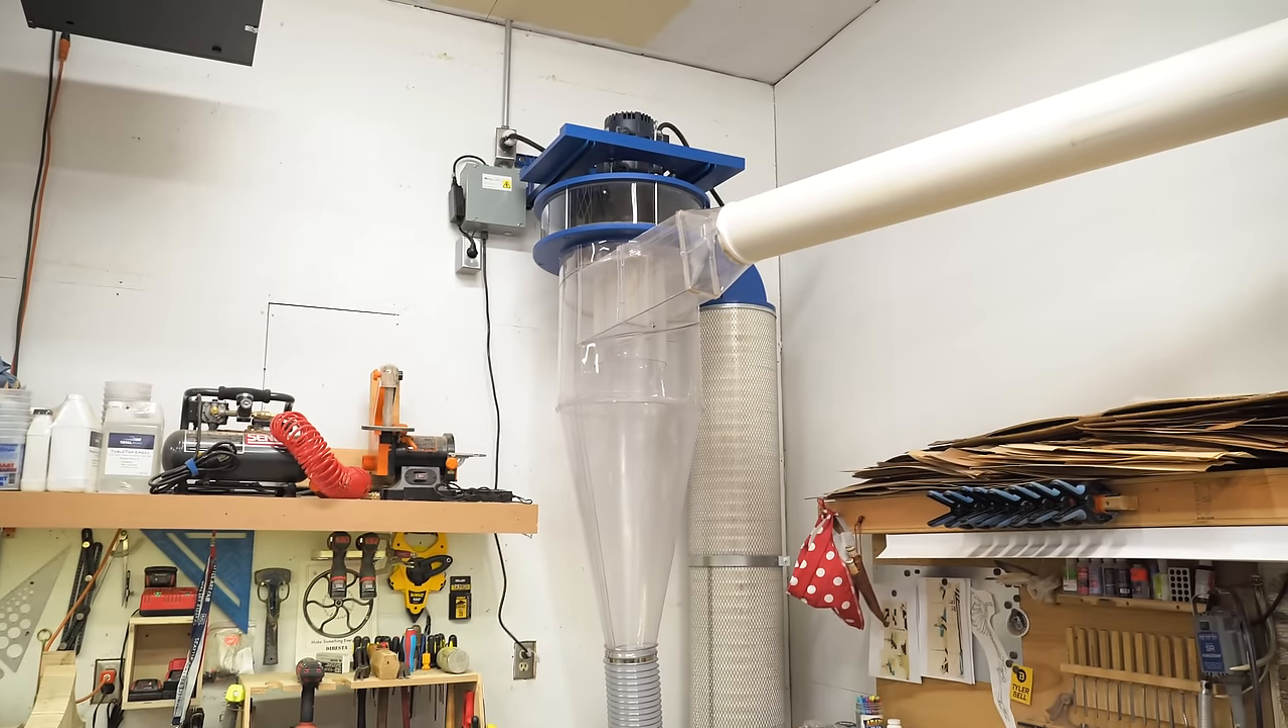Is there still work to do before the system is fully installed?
No.